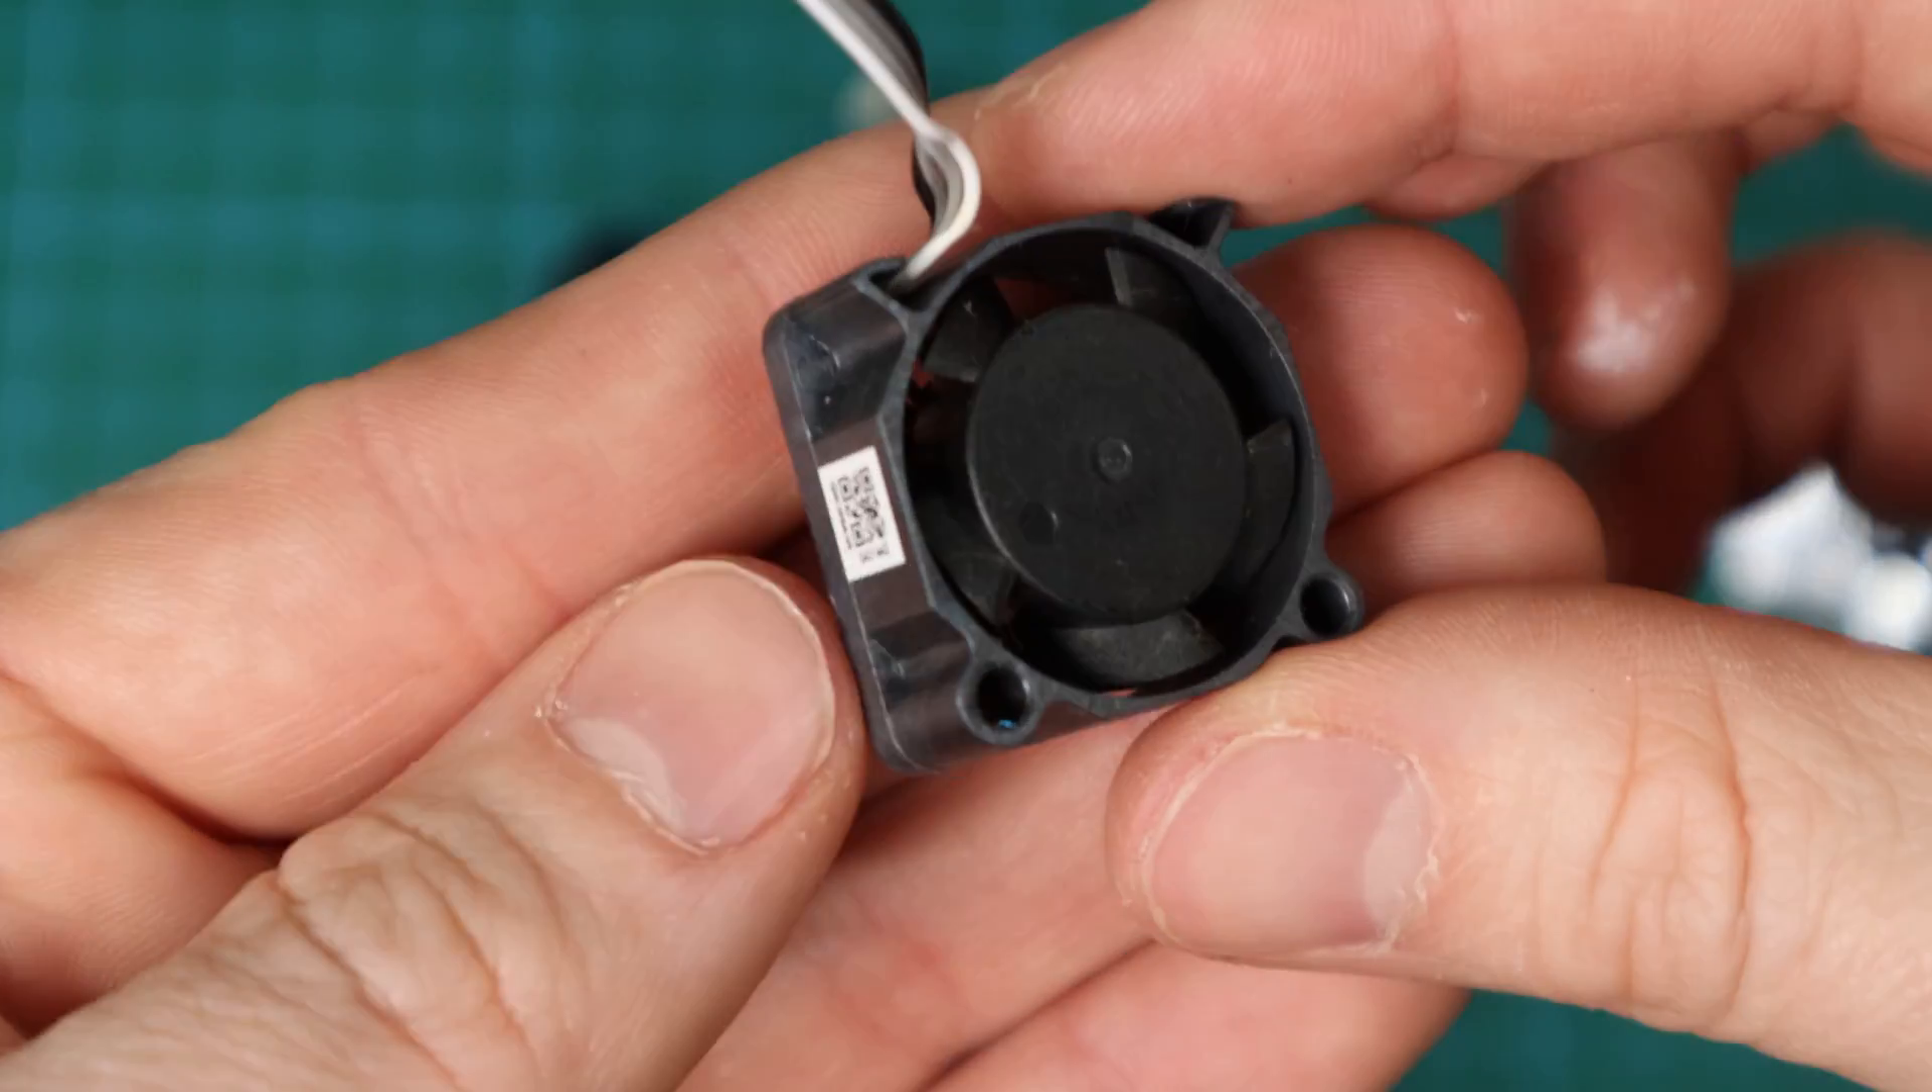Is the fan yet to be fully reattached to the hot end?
Yes.